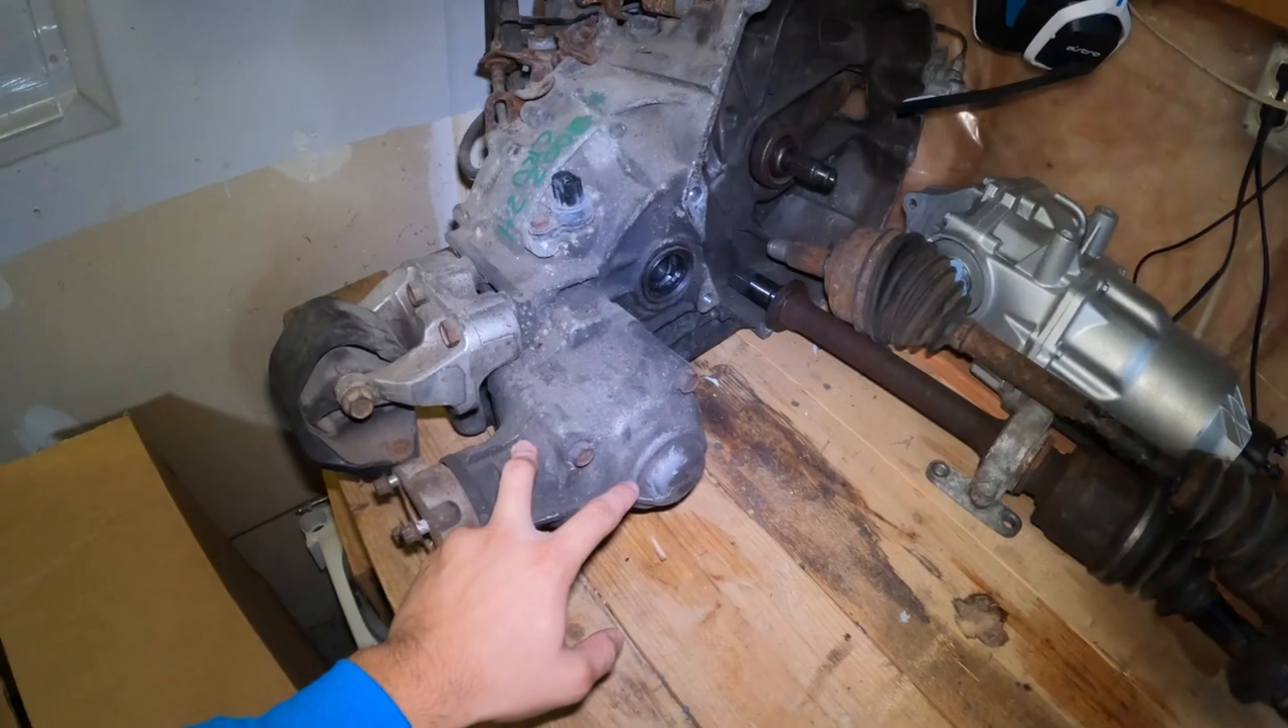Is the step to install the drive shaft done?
No.